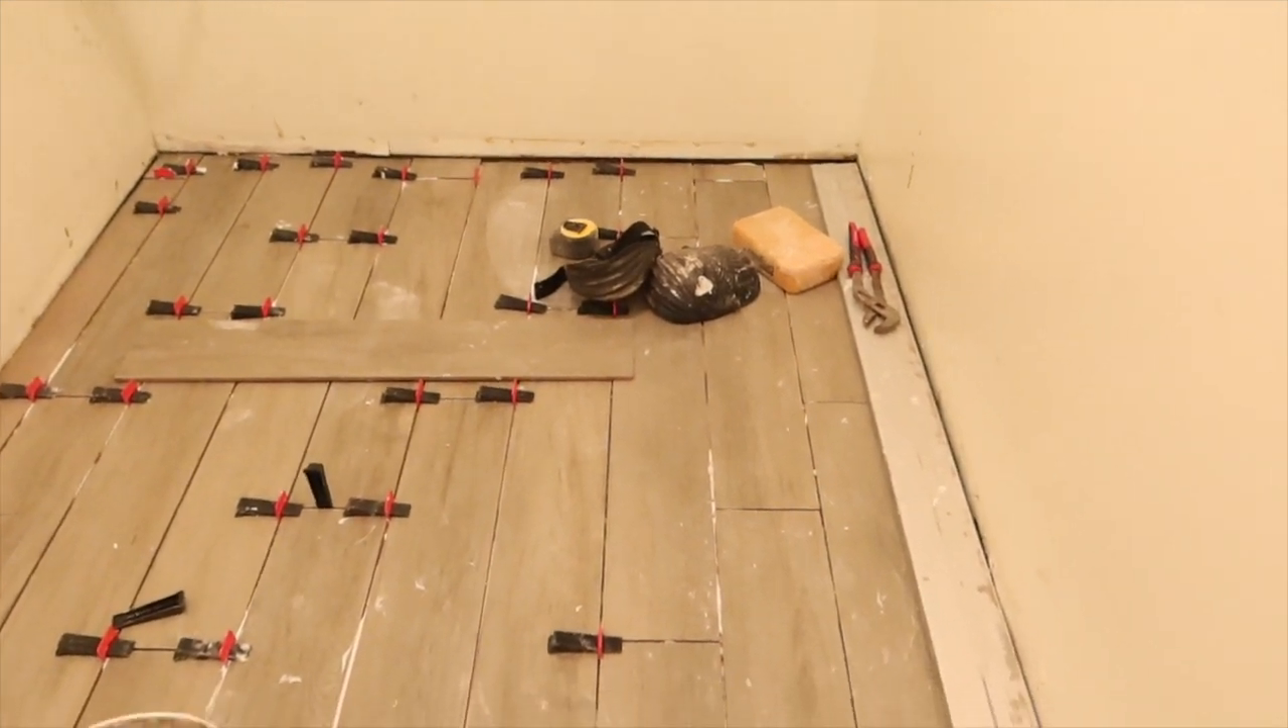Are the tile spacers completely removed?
No.